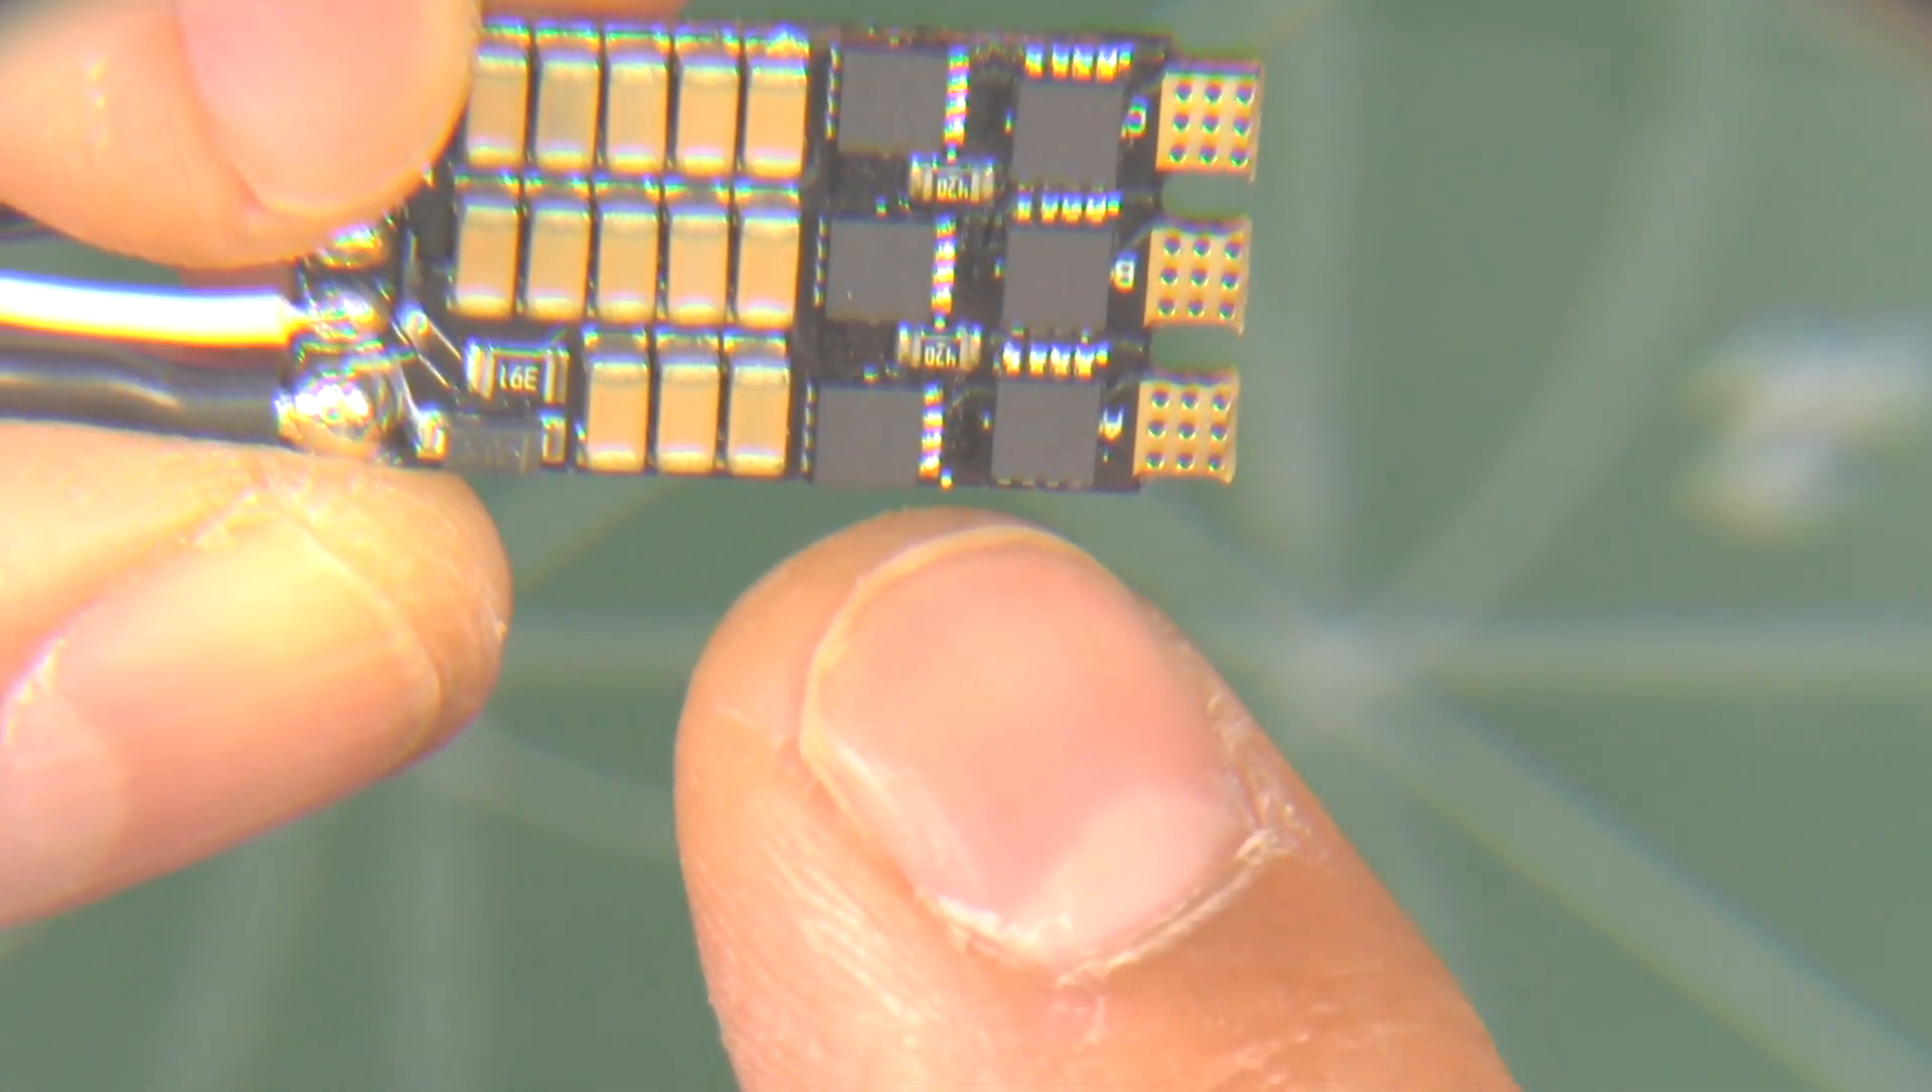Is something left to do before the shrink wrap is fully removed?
No.